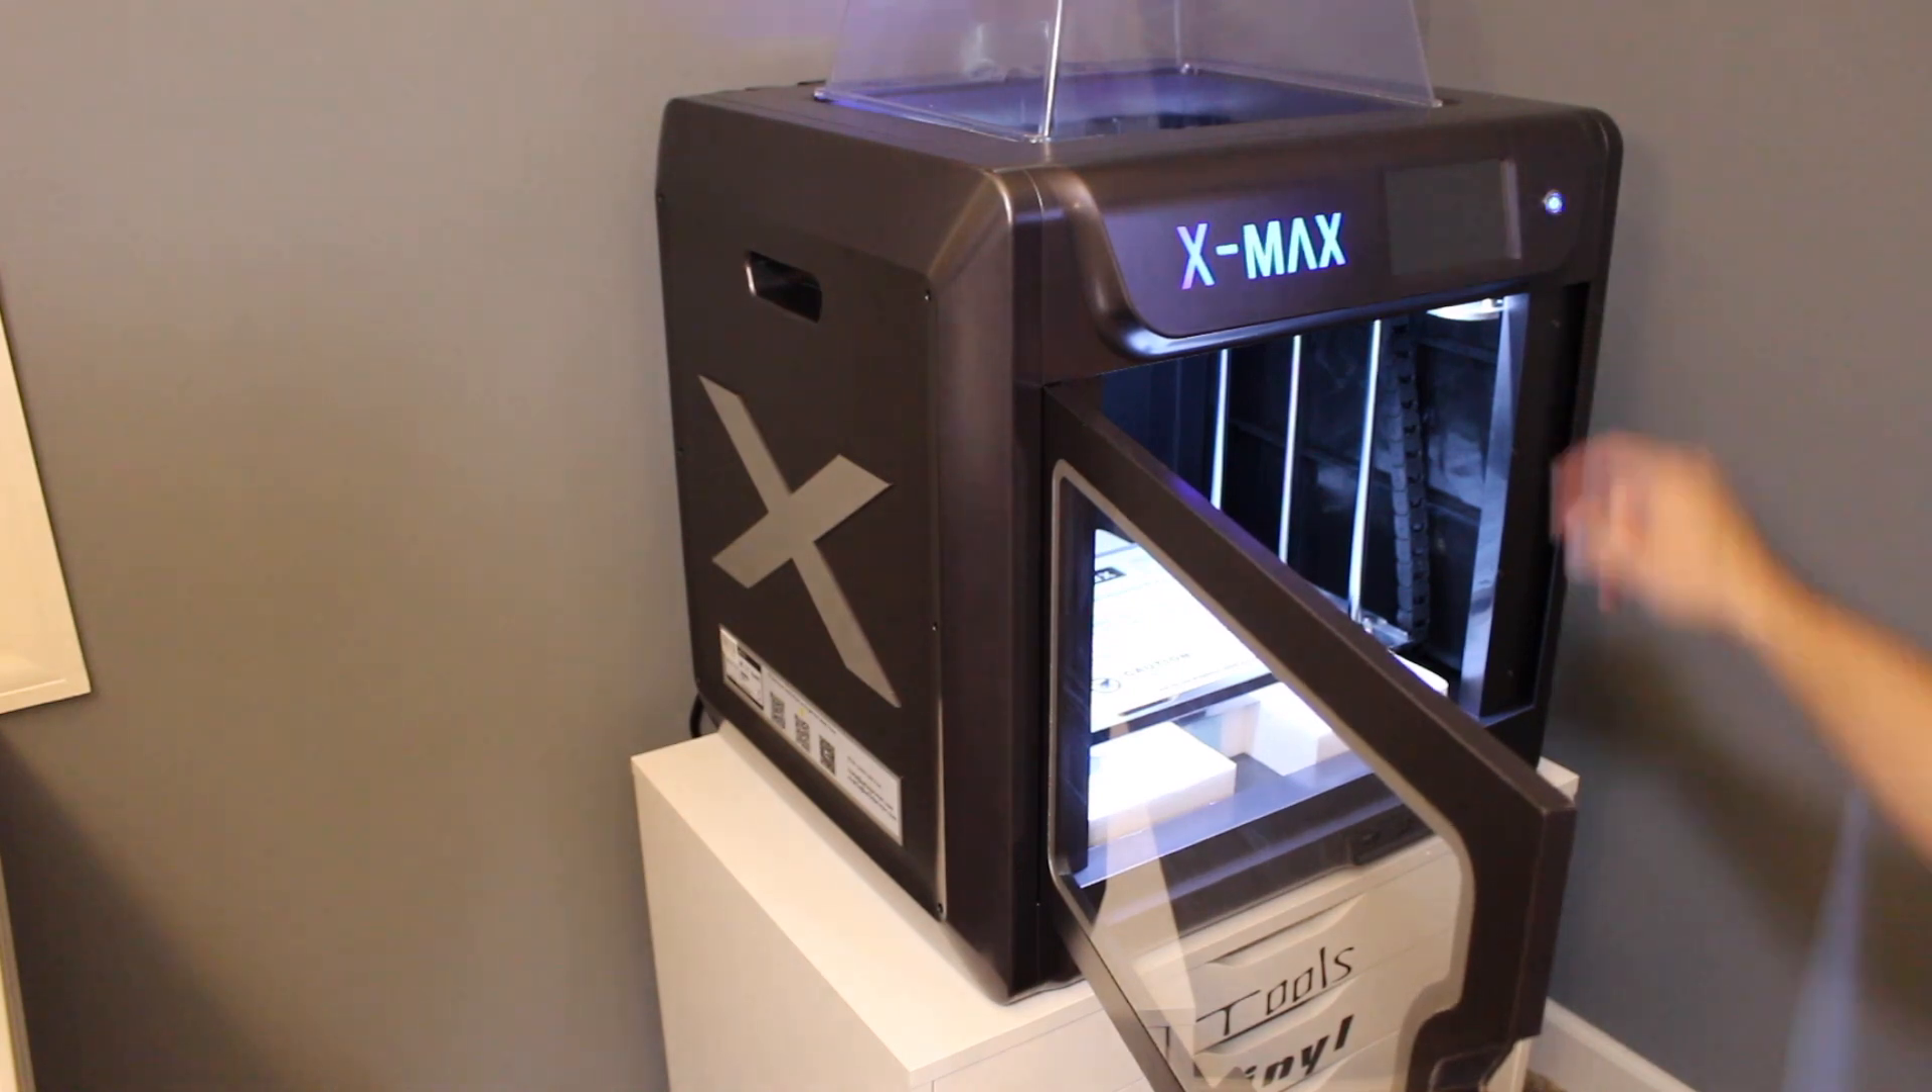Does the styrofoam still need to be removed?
Yes.